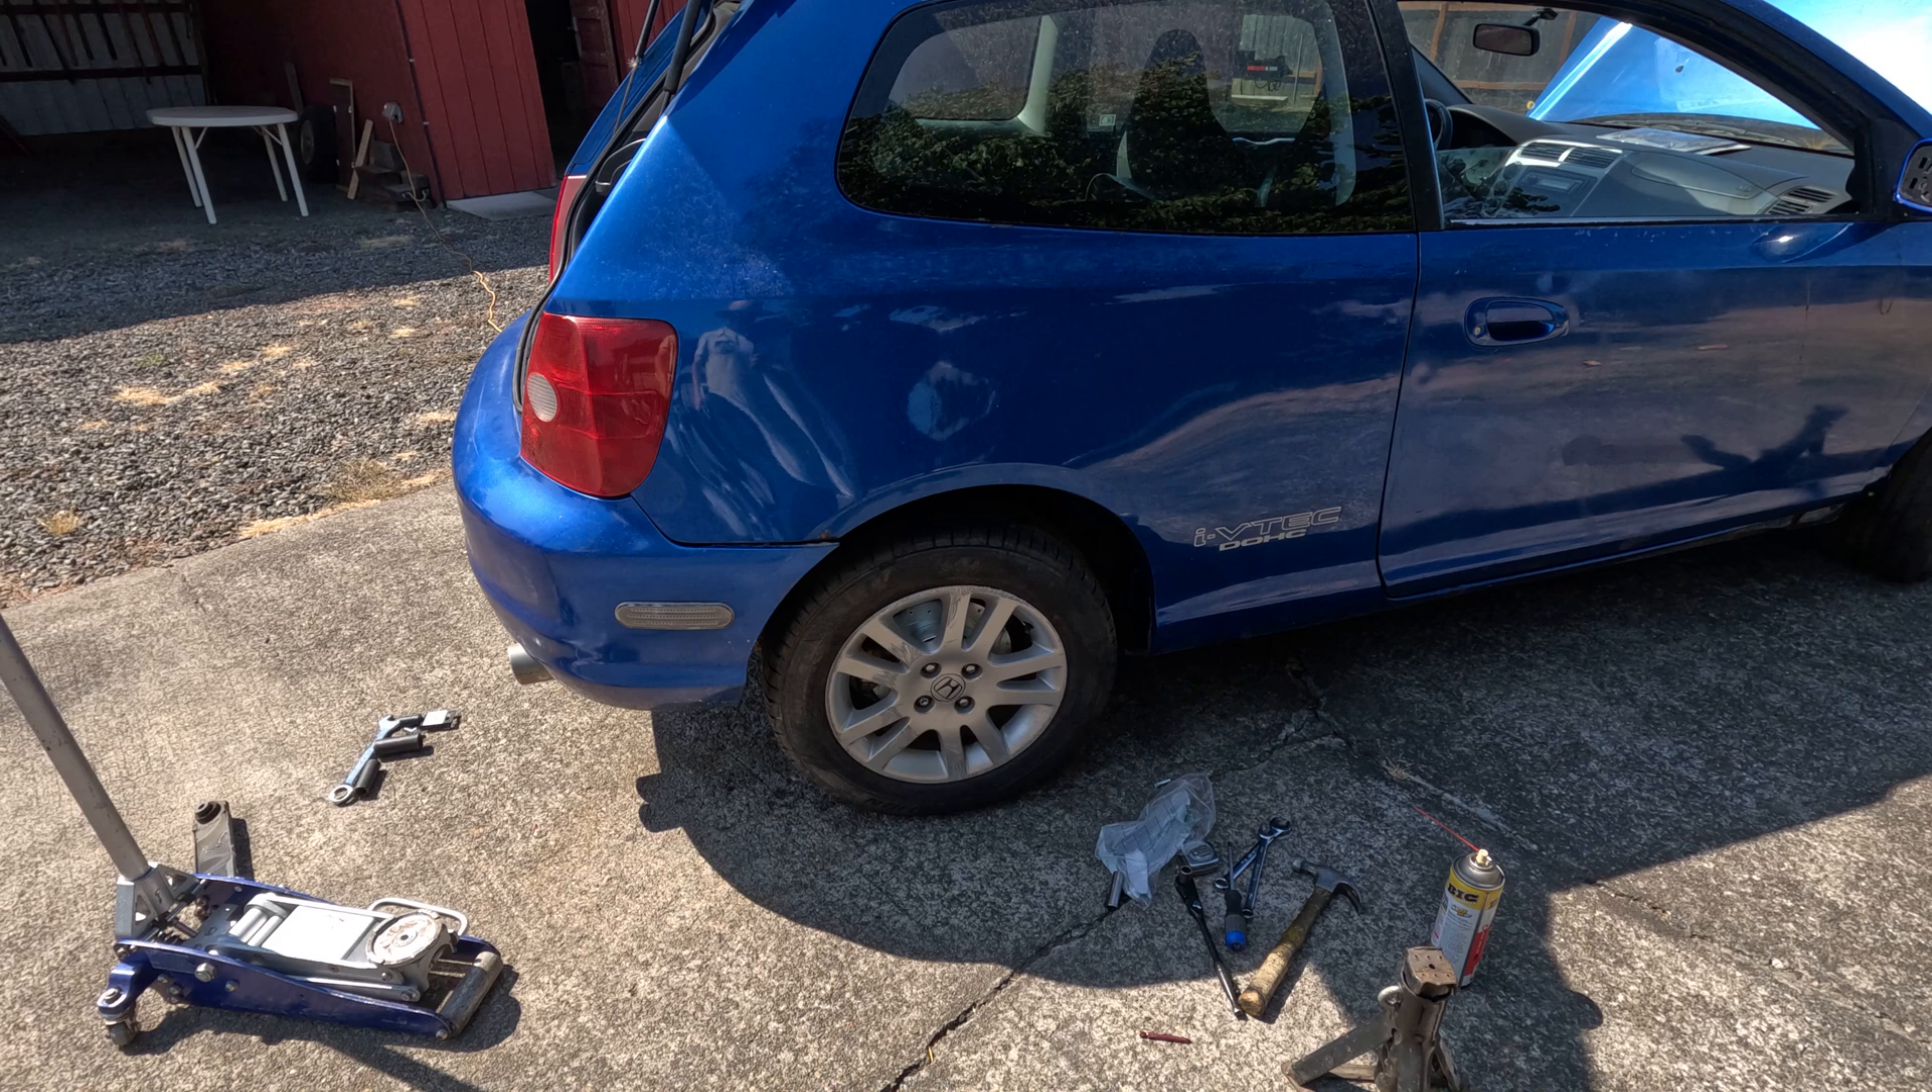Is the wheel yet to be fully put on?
No.